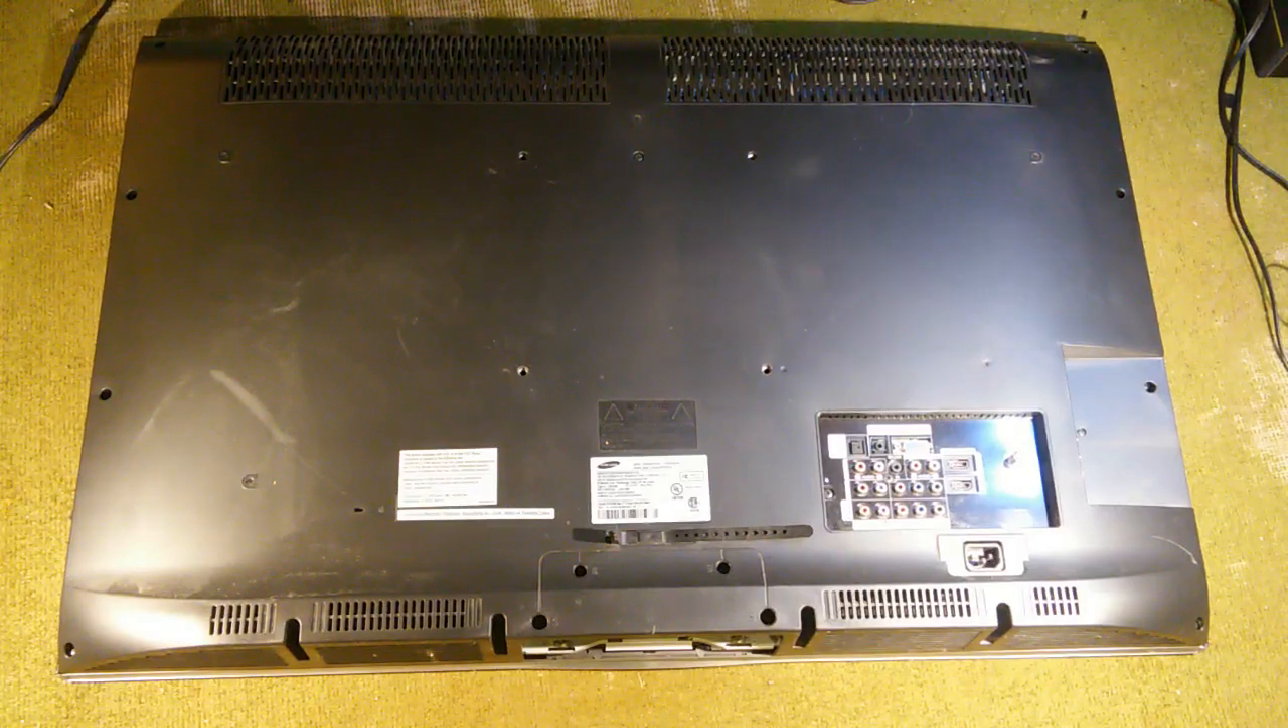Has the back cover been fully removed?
No.